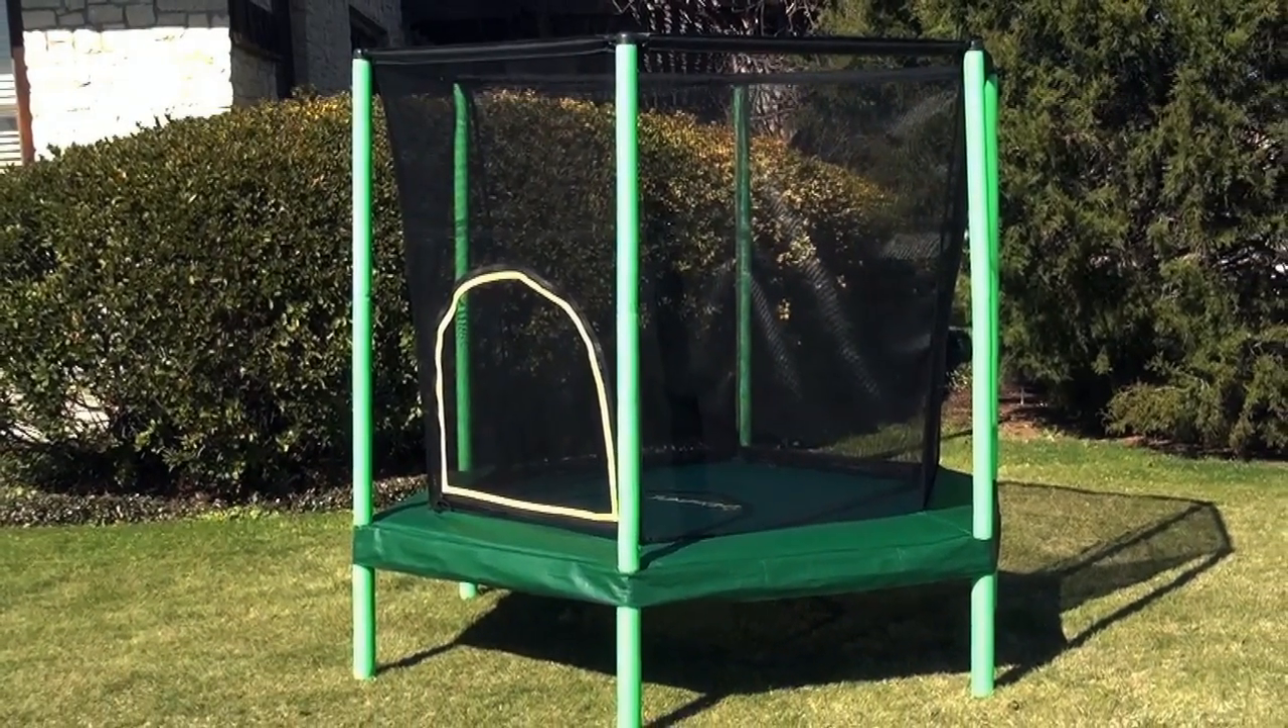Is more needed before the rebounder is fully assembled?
No.